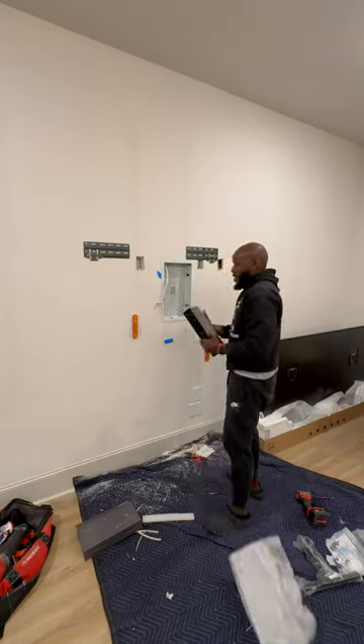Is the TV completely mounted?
No.